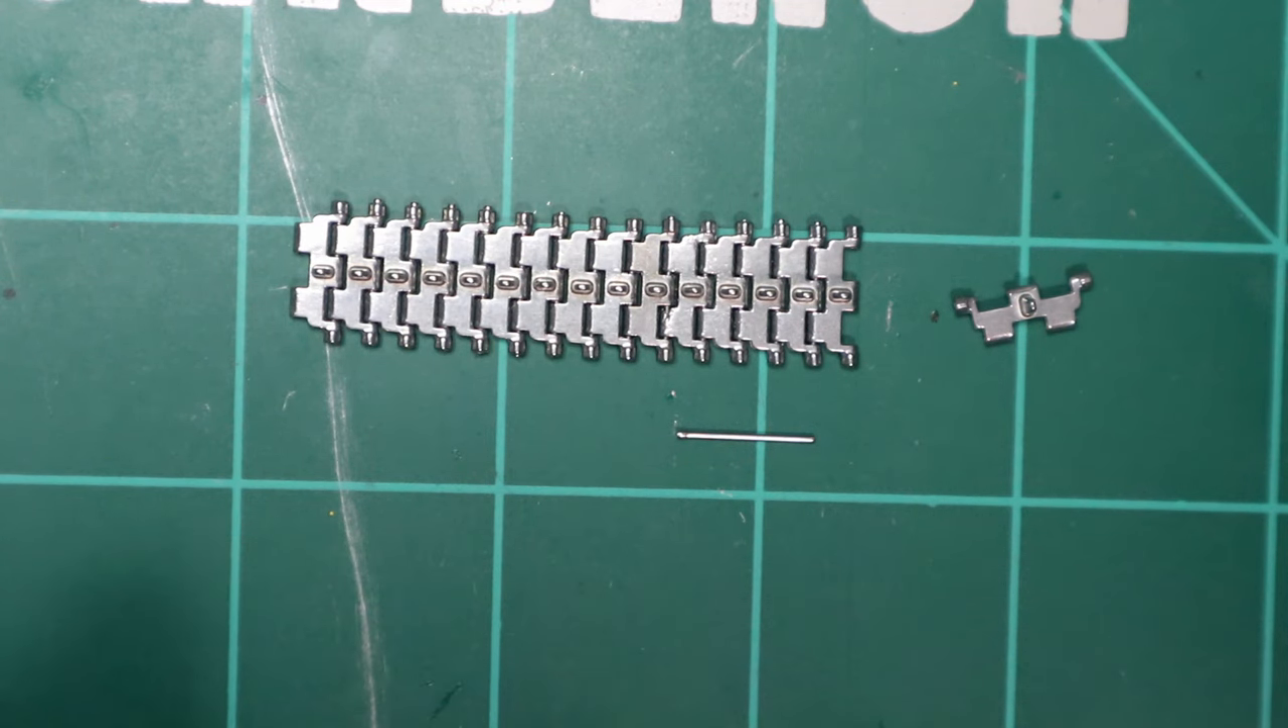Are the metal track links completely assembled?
No.